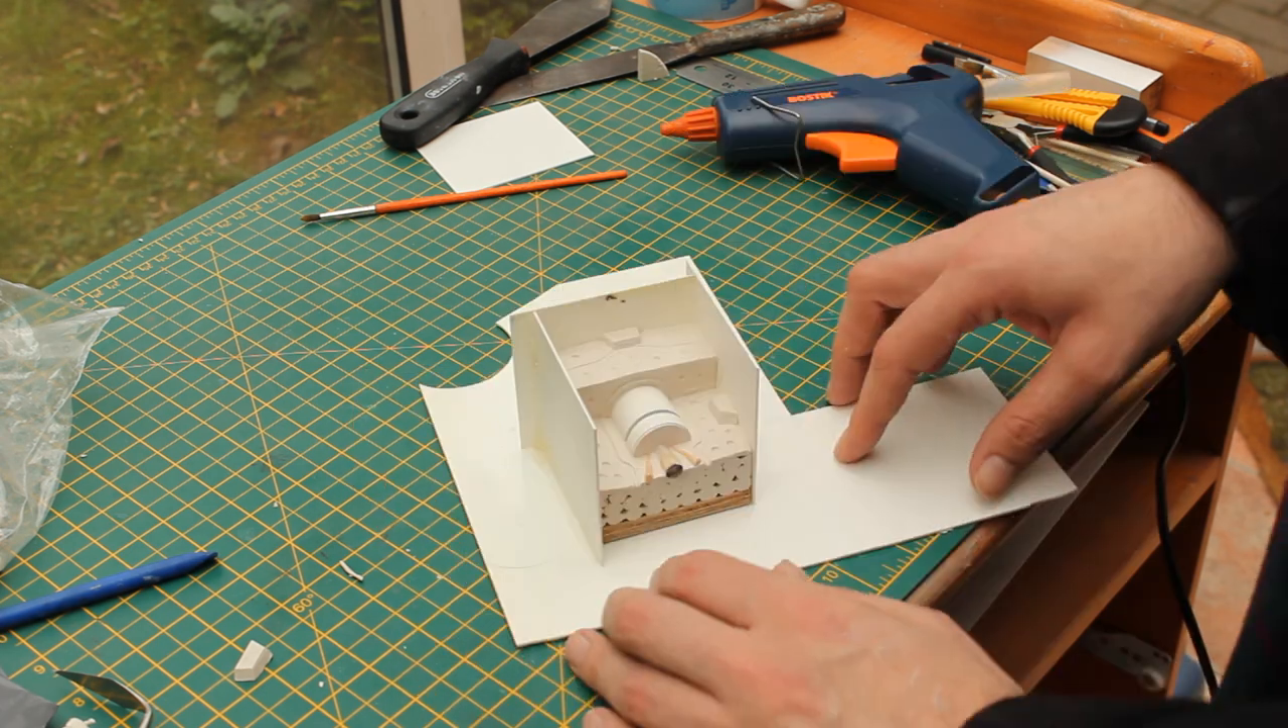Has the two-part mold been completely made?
No.